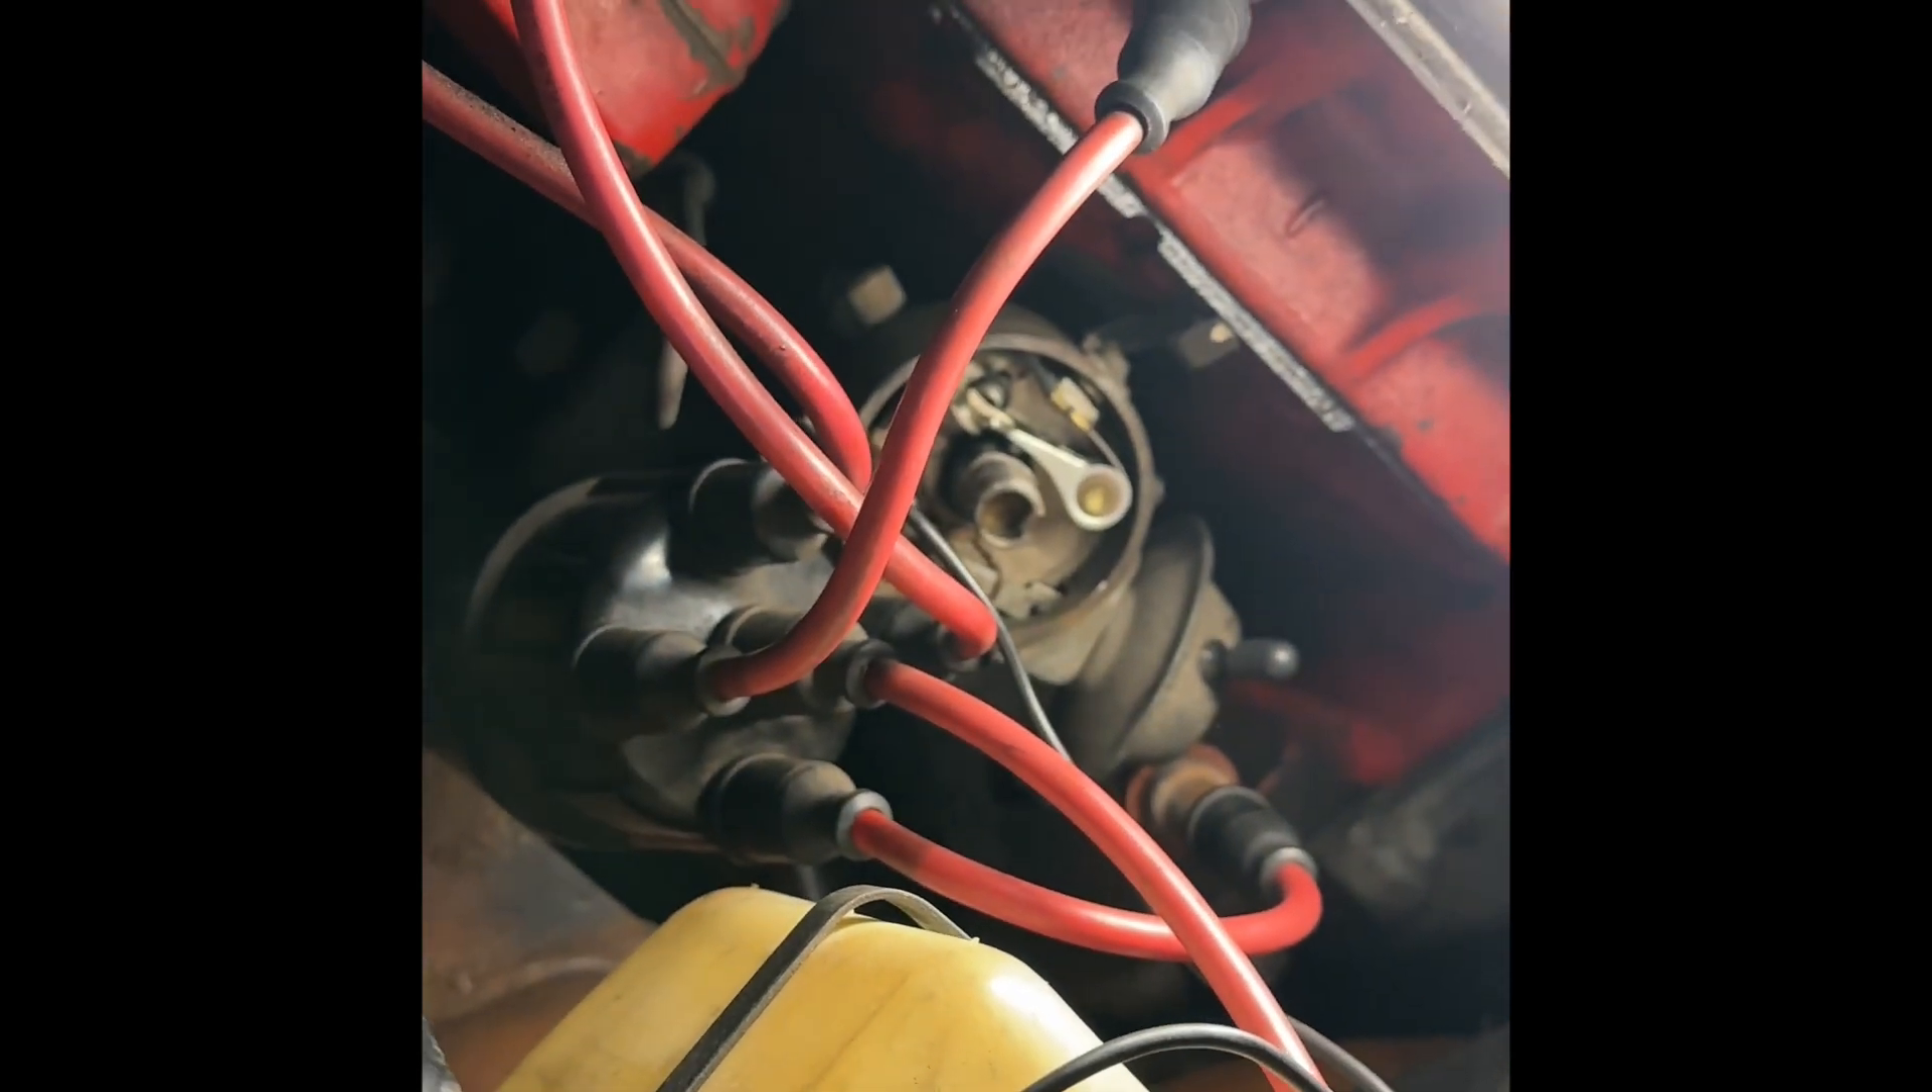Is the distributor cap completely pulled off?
Yes.